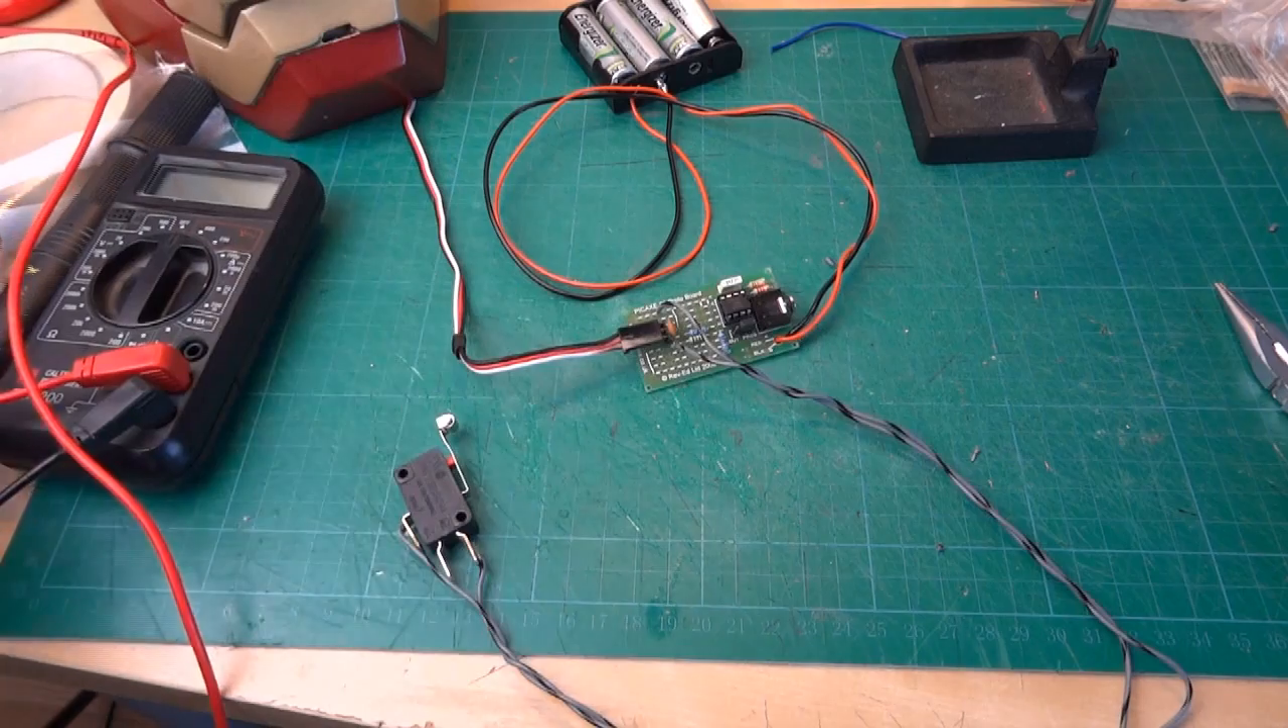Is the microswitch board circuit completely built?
Yes.